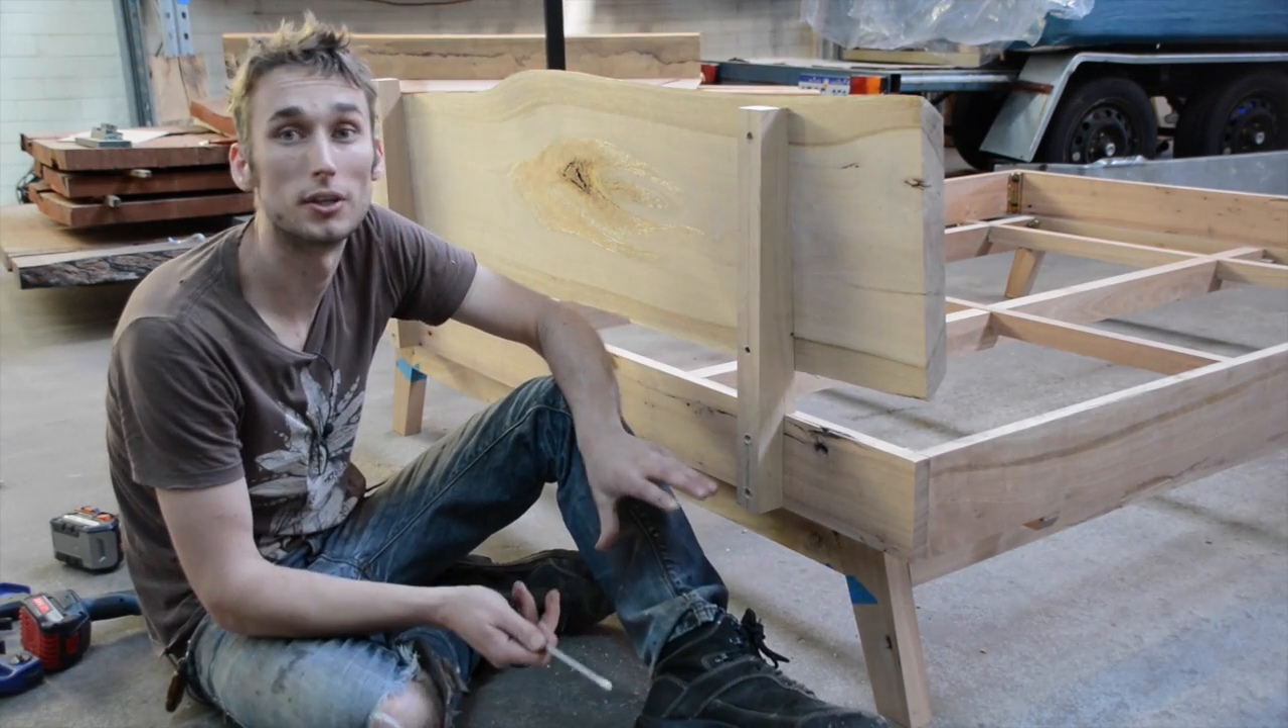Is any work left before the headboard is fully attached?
No.